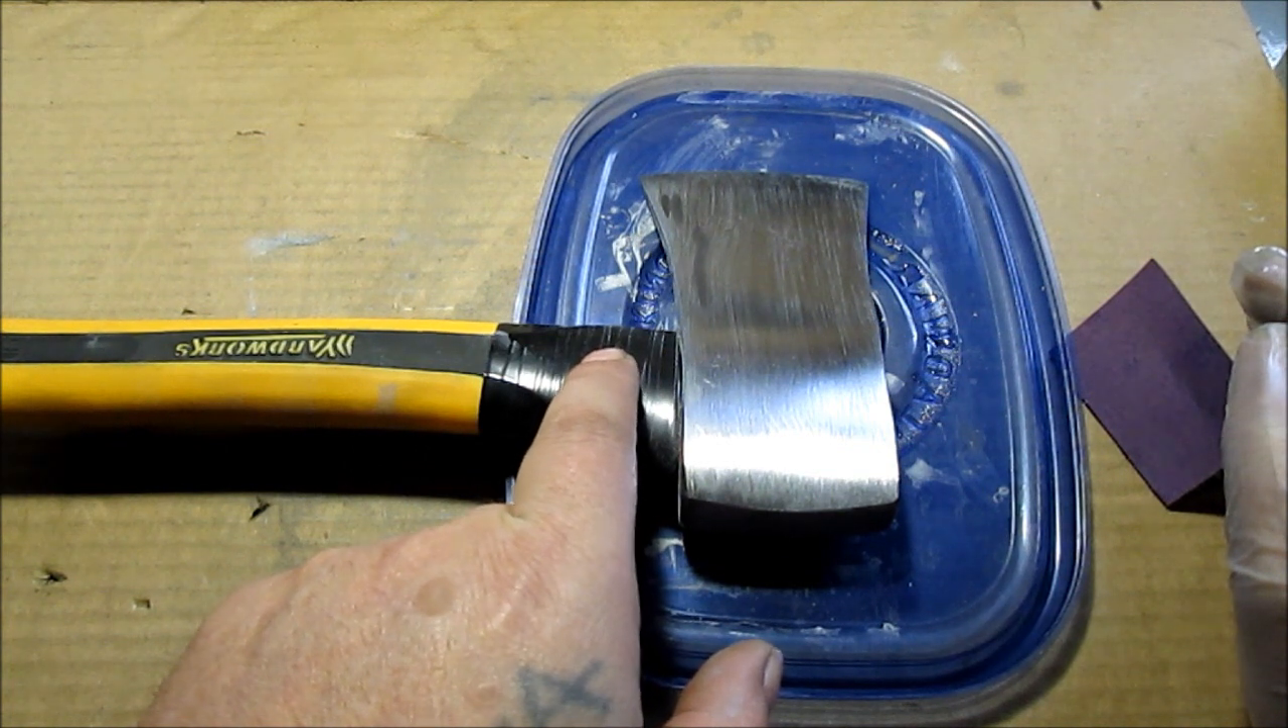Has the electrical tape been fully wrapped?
Yes.